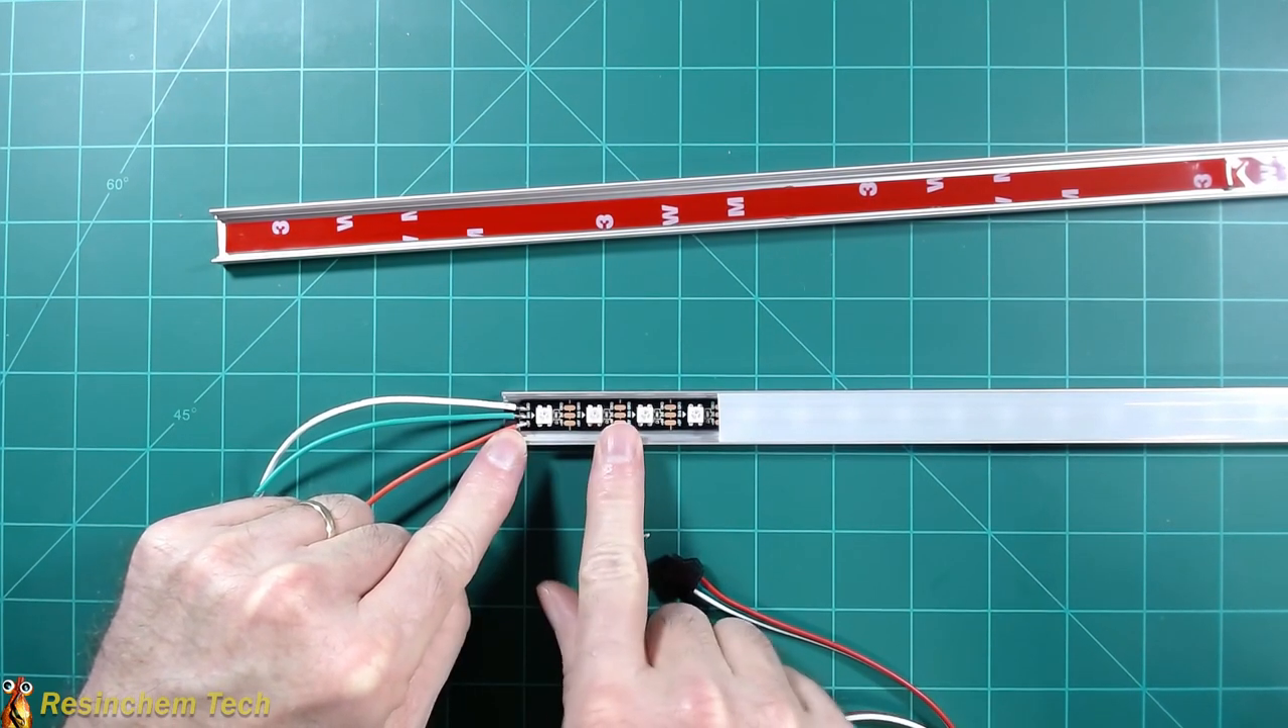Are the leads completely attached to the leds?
Yes.